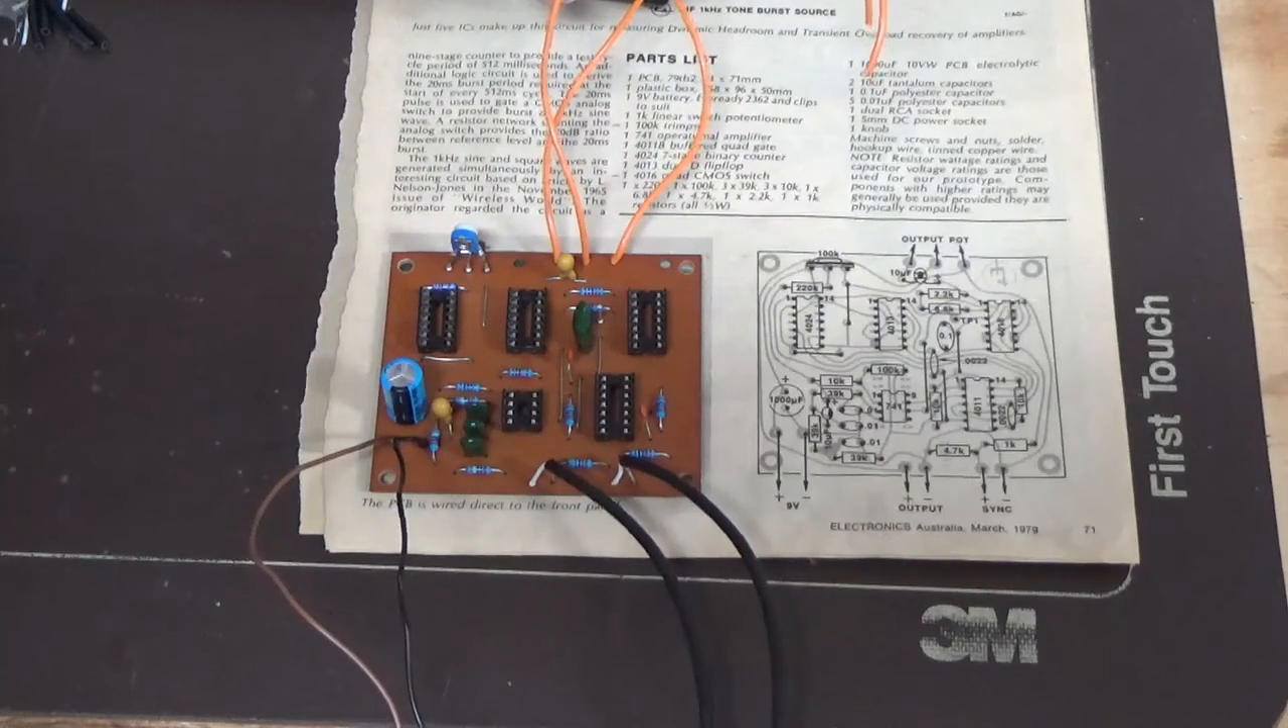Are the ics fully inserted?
No.